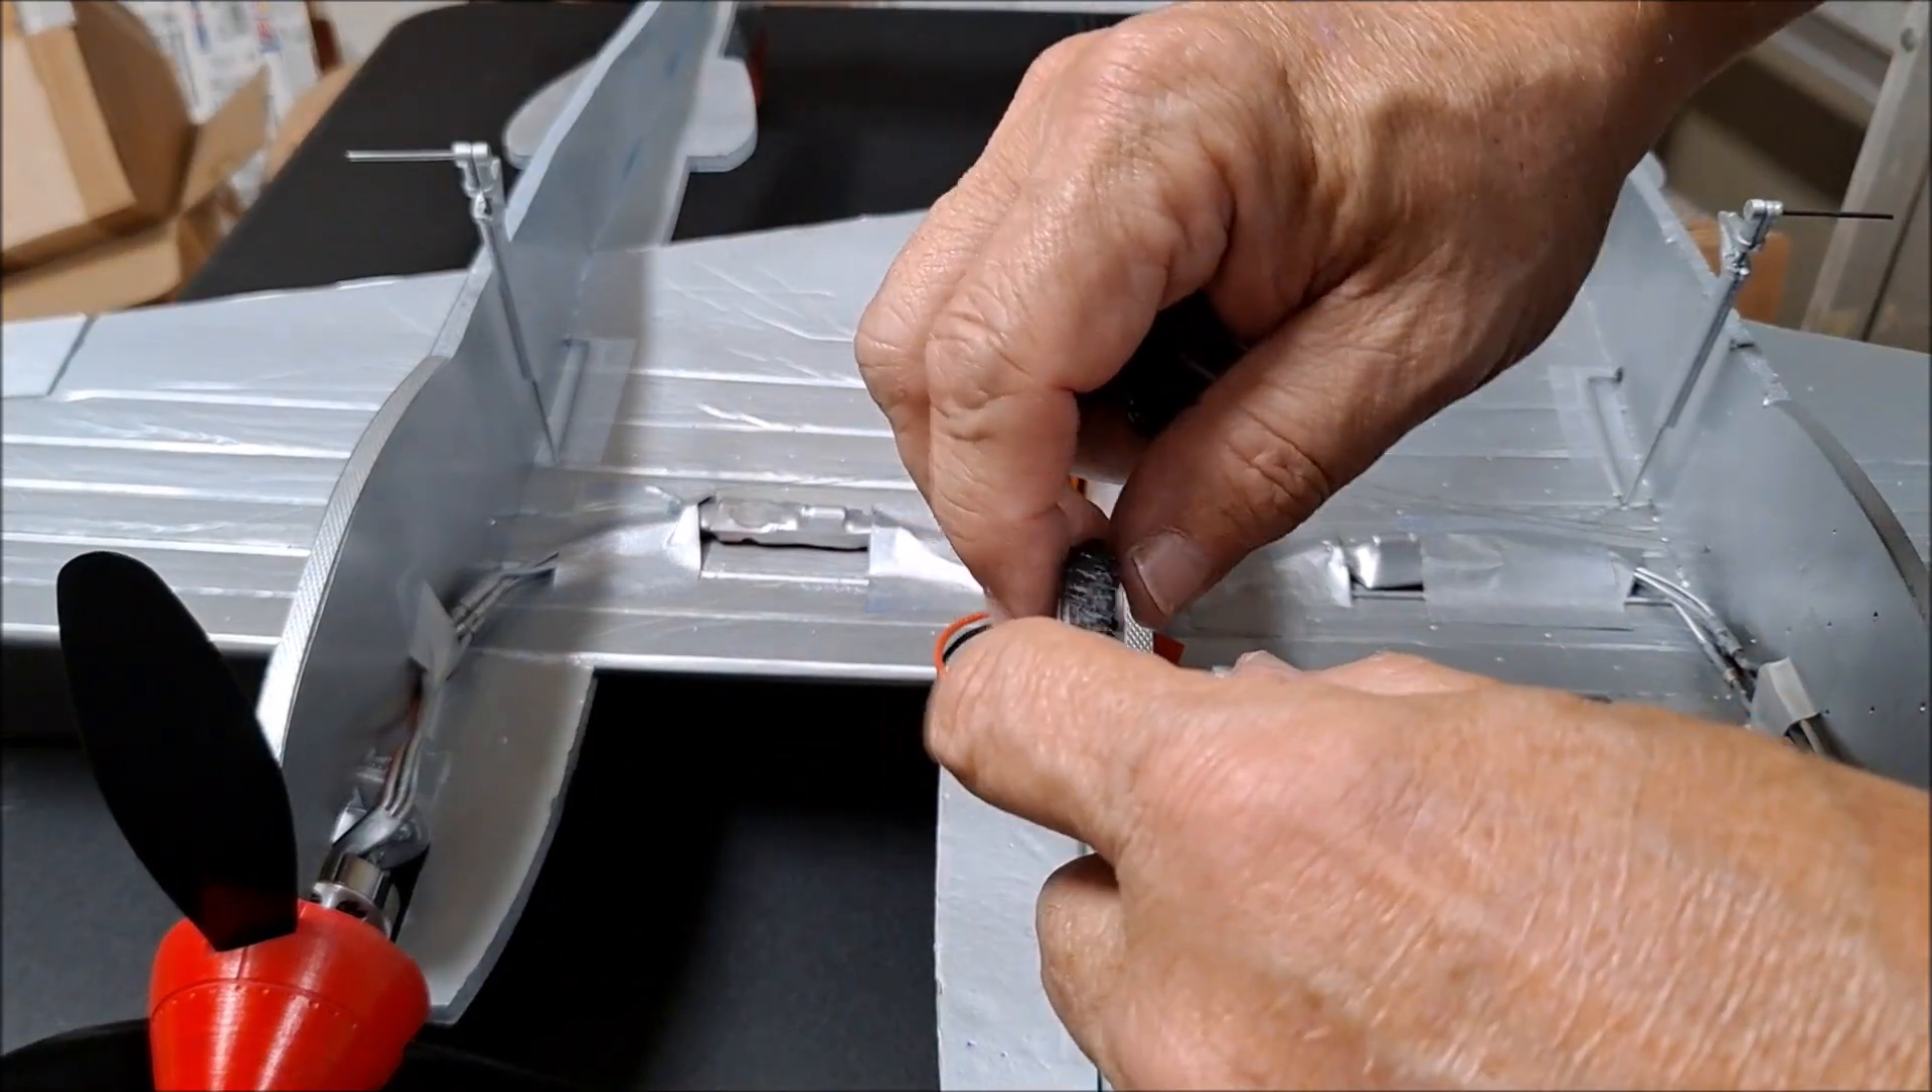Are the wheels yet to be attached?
Yes.